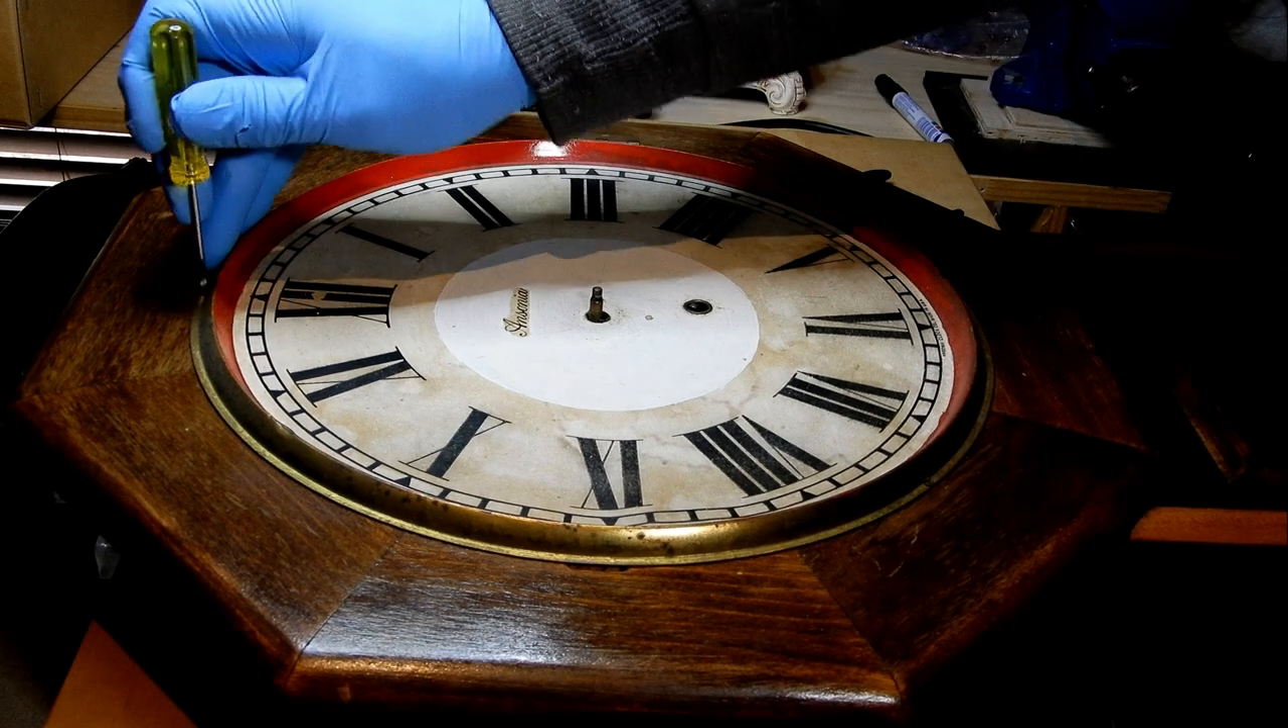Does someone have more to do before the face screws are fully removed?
Yes.